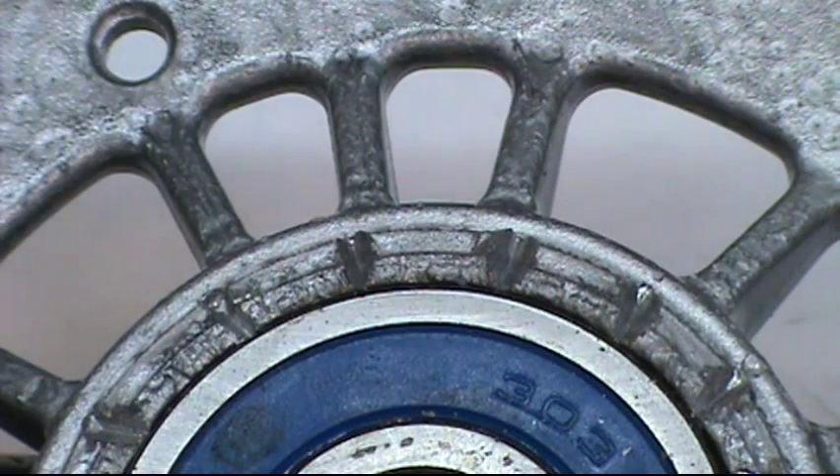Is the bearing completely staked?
Yes.